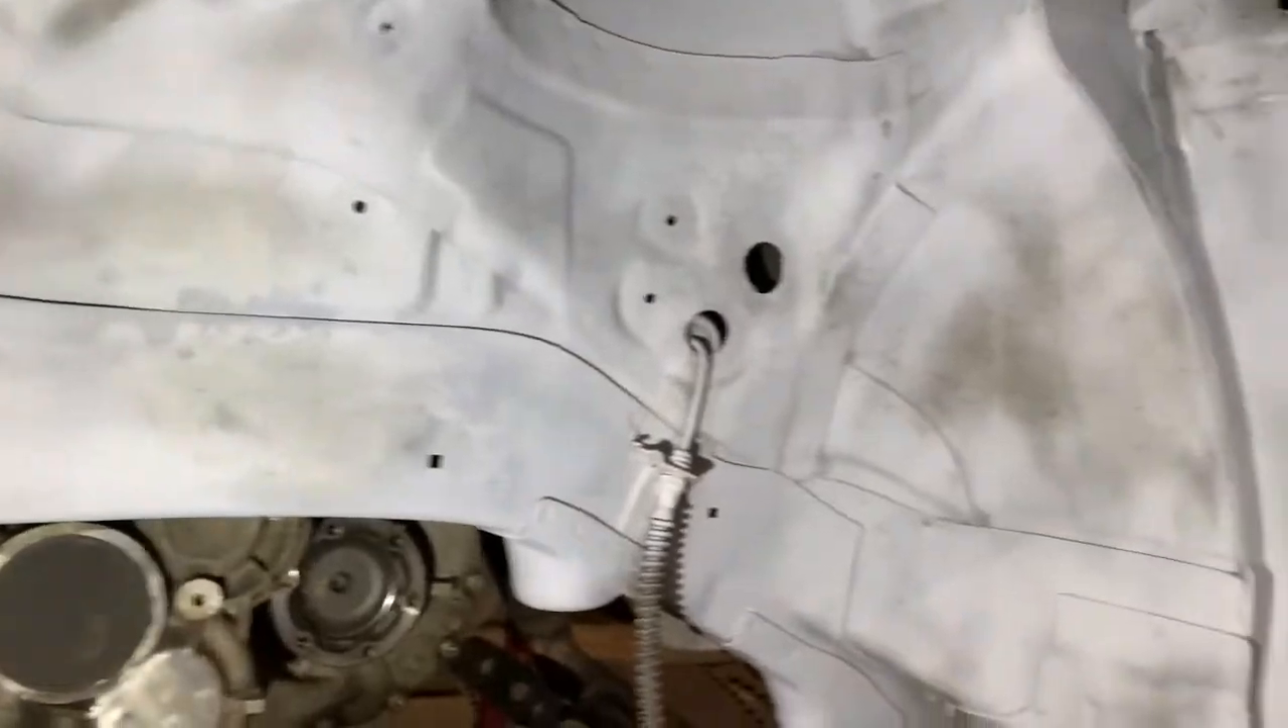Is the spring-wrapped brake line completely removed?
No.